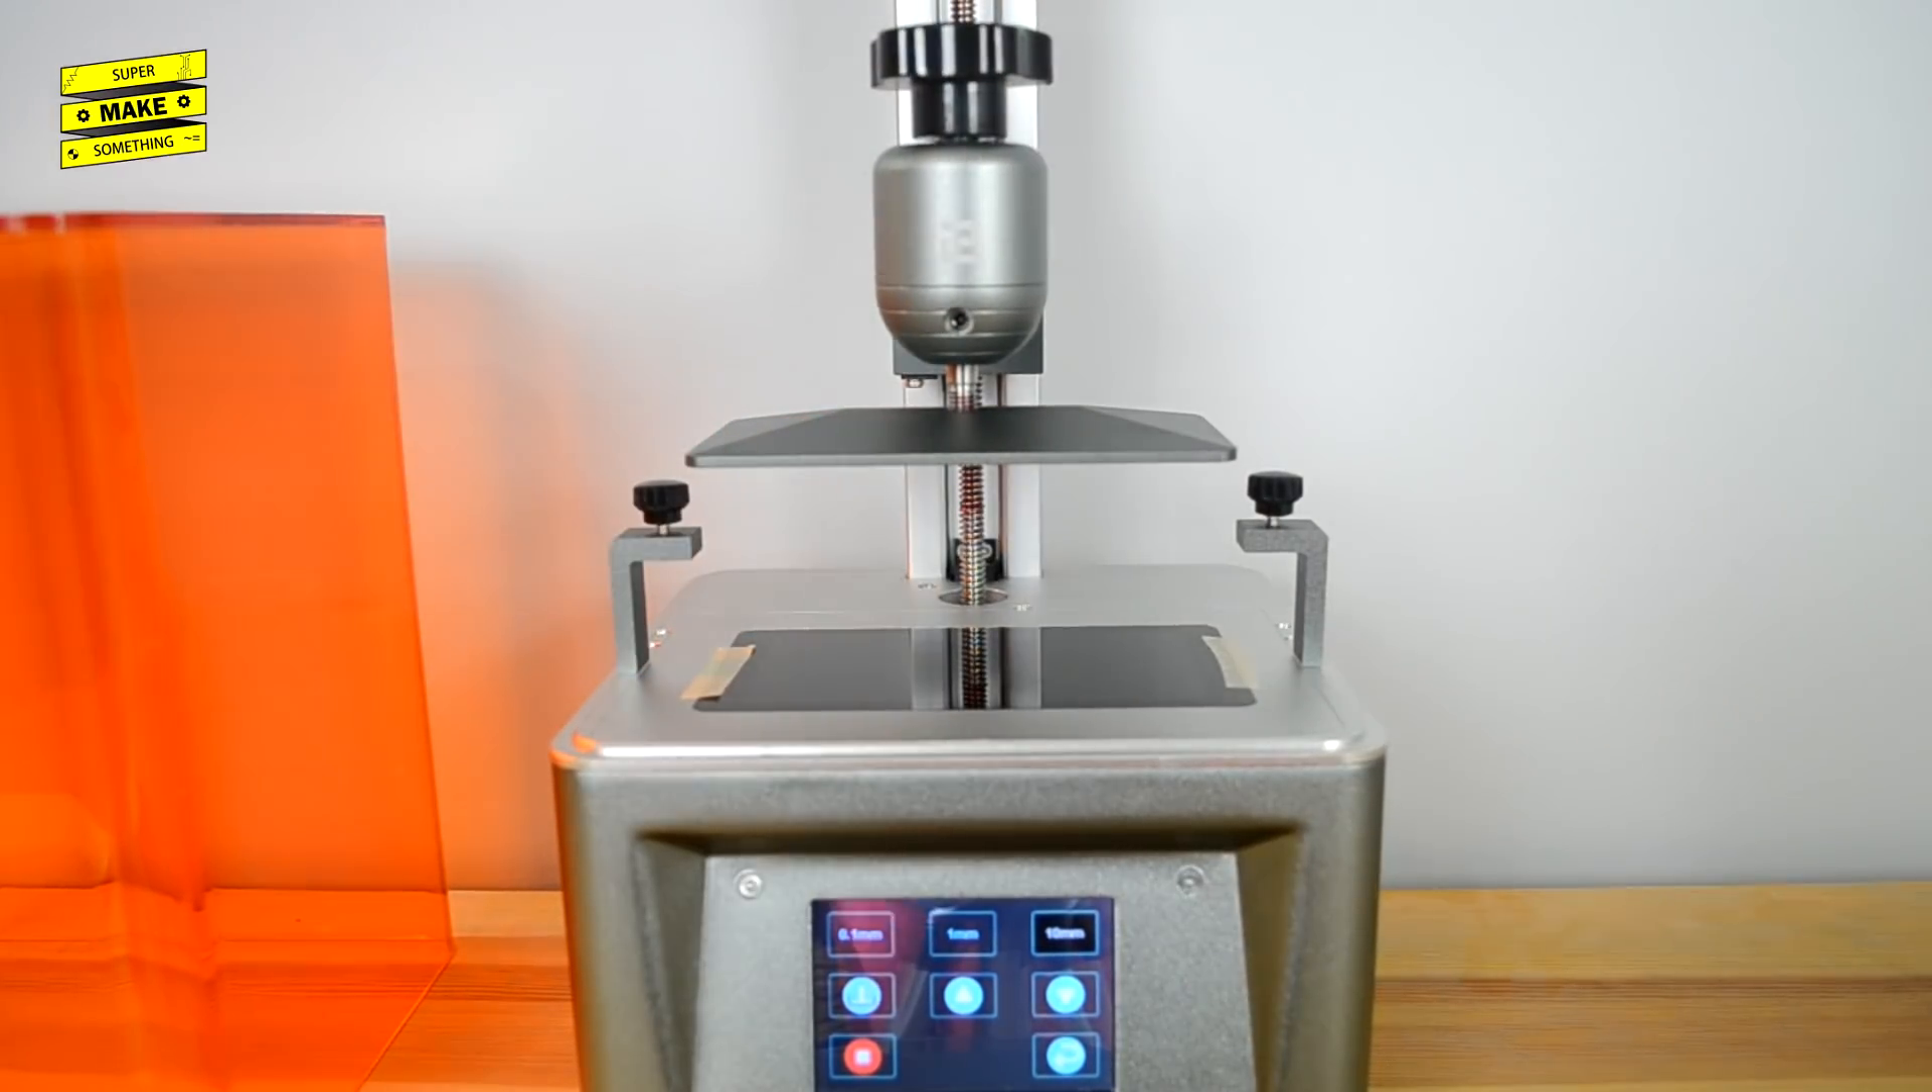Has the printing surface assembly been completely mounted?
Yes.